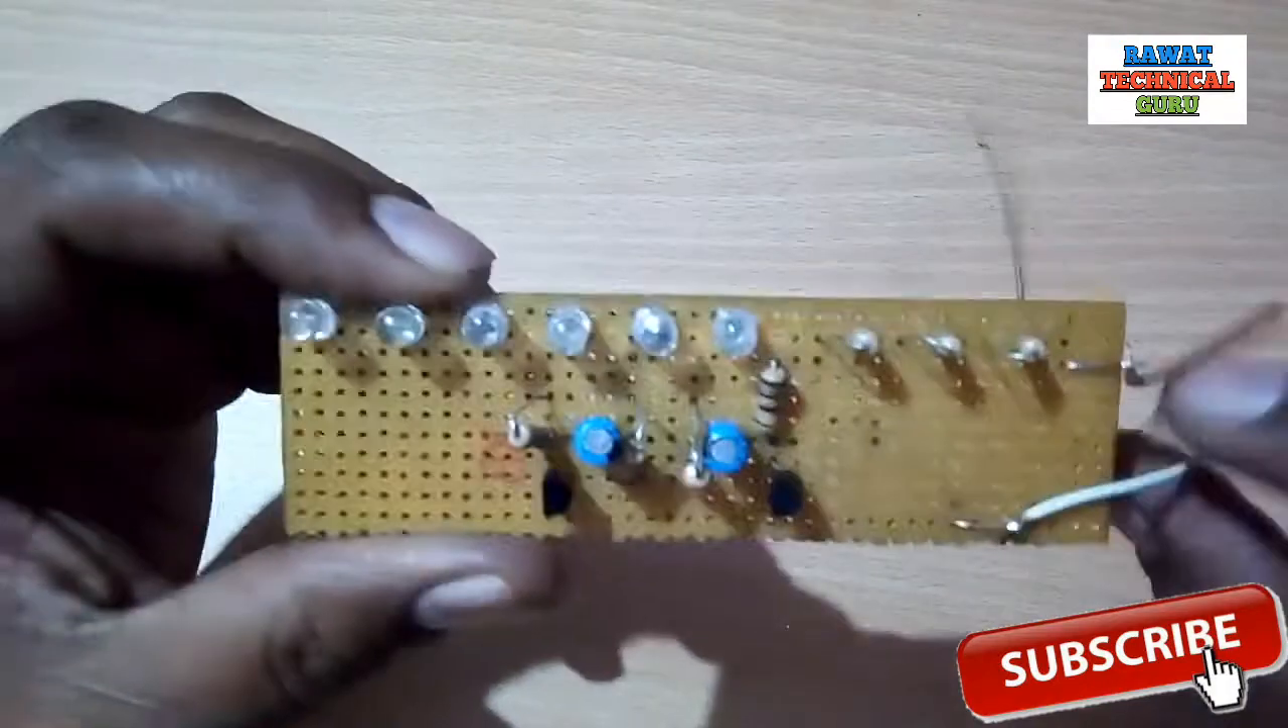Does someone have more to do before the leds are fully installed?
No.